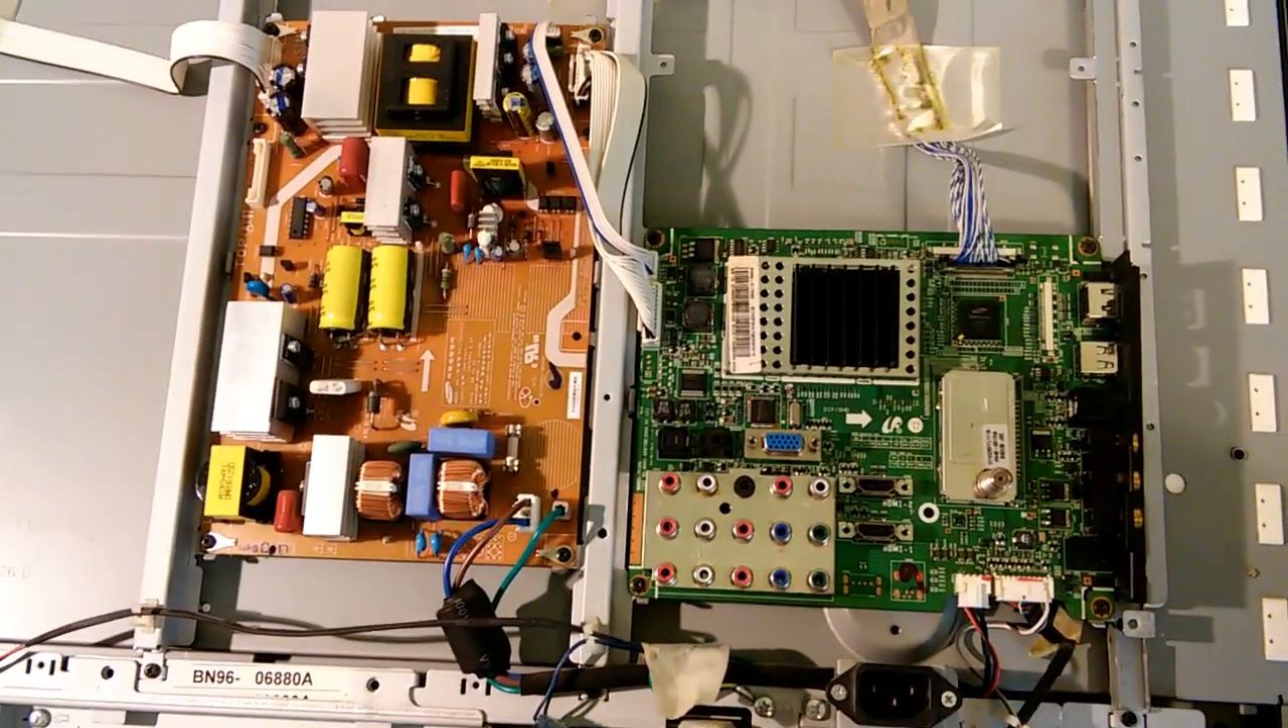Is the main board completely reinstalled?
Yes.